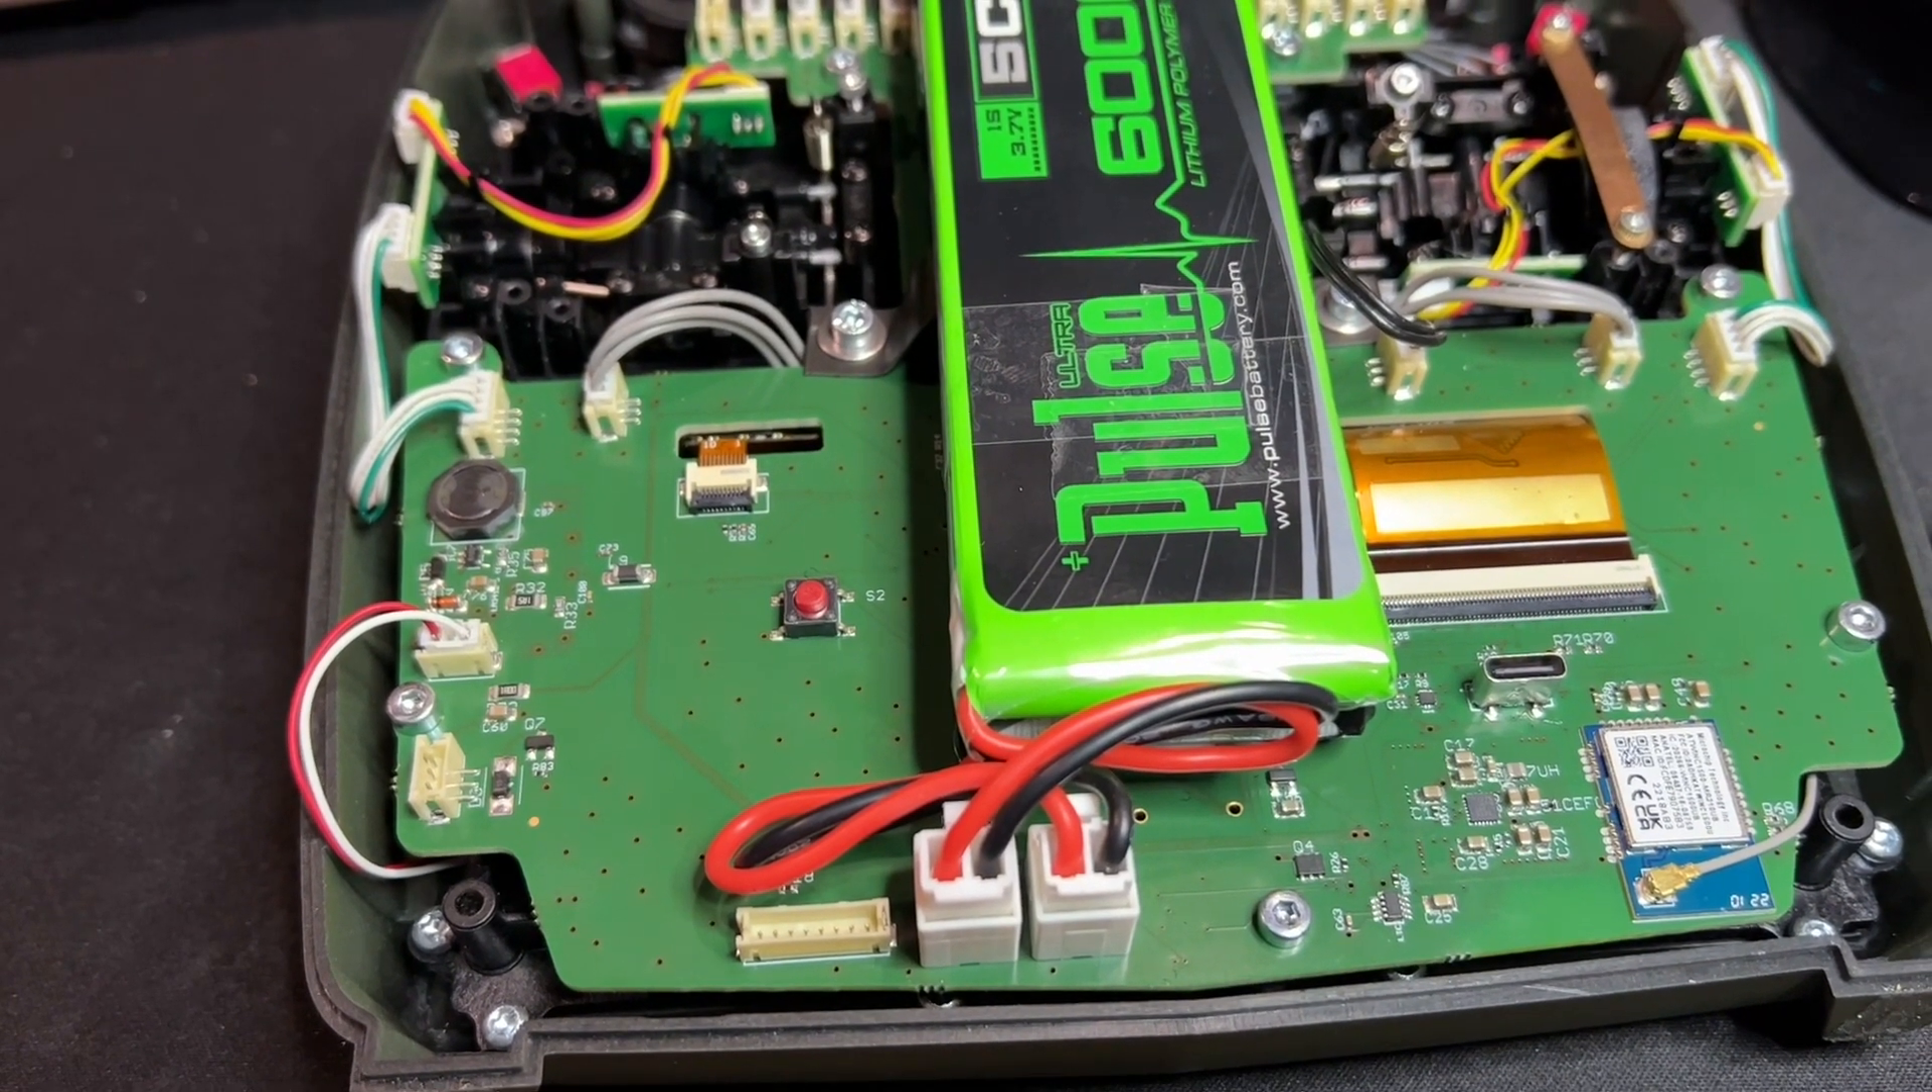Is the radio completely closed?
No.